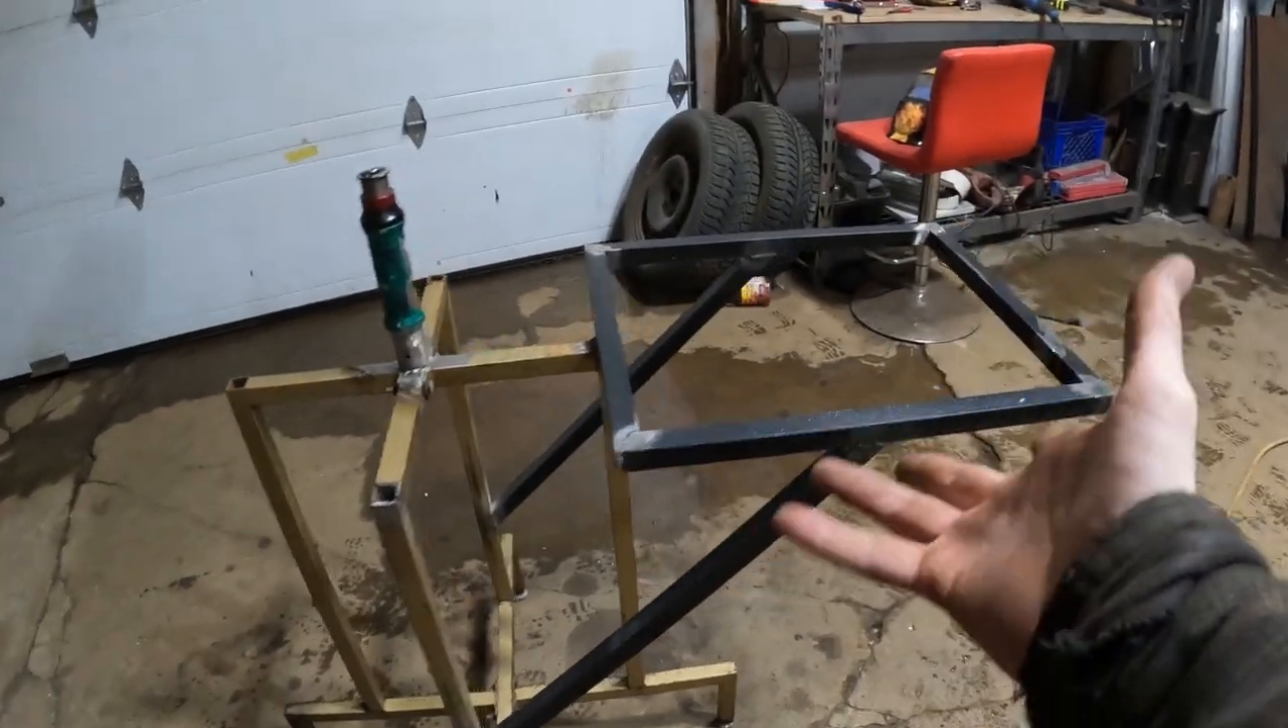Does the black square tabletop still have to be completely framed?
No.